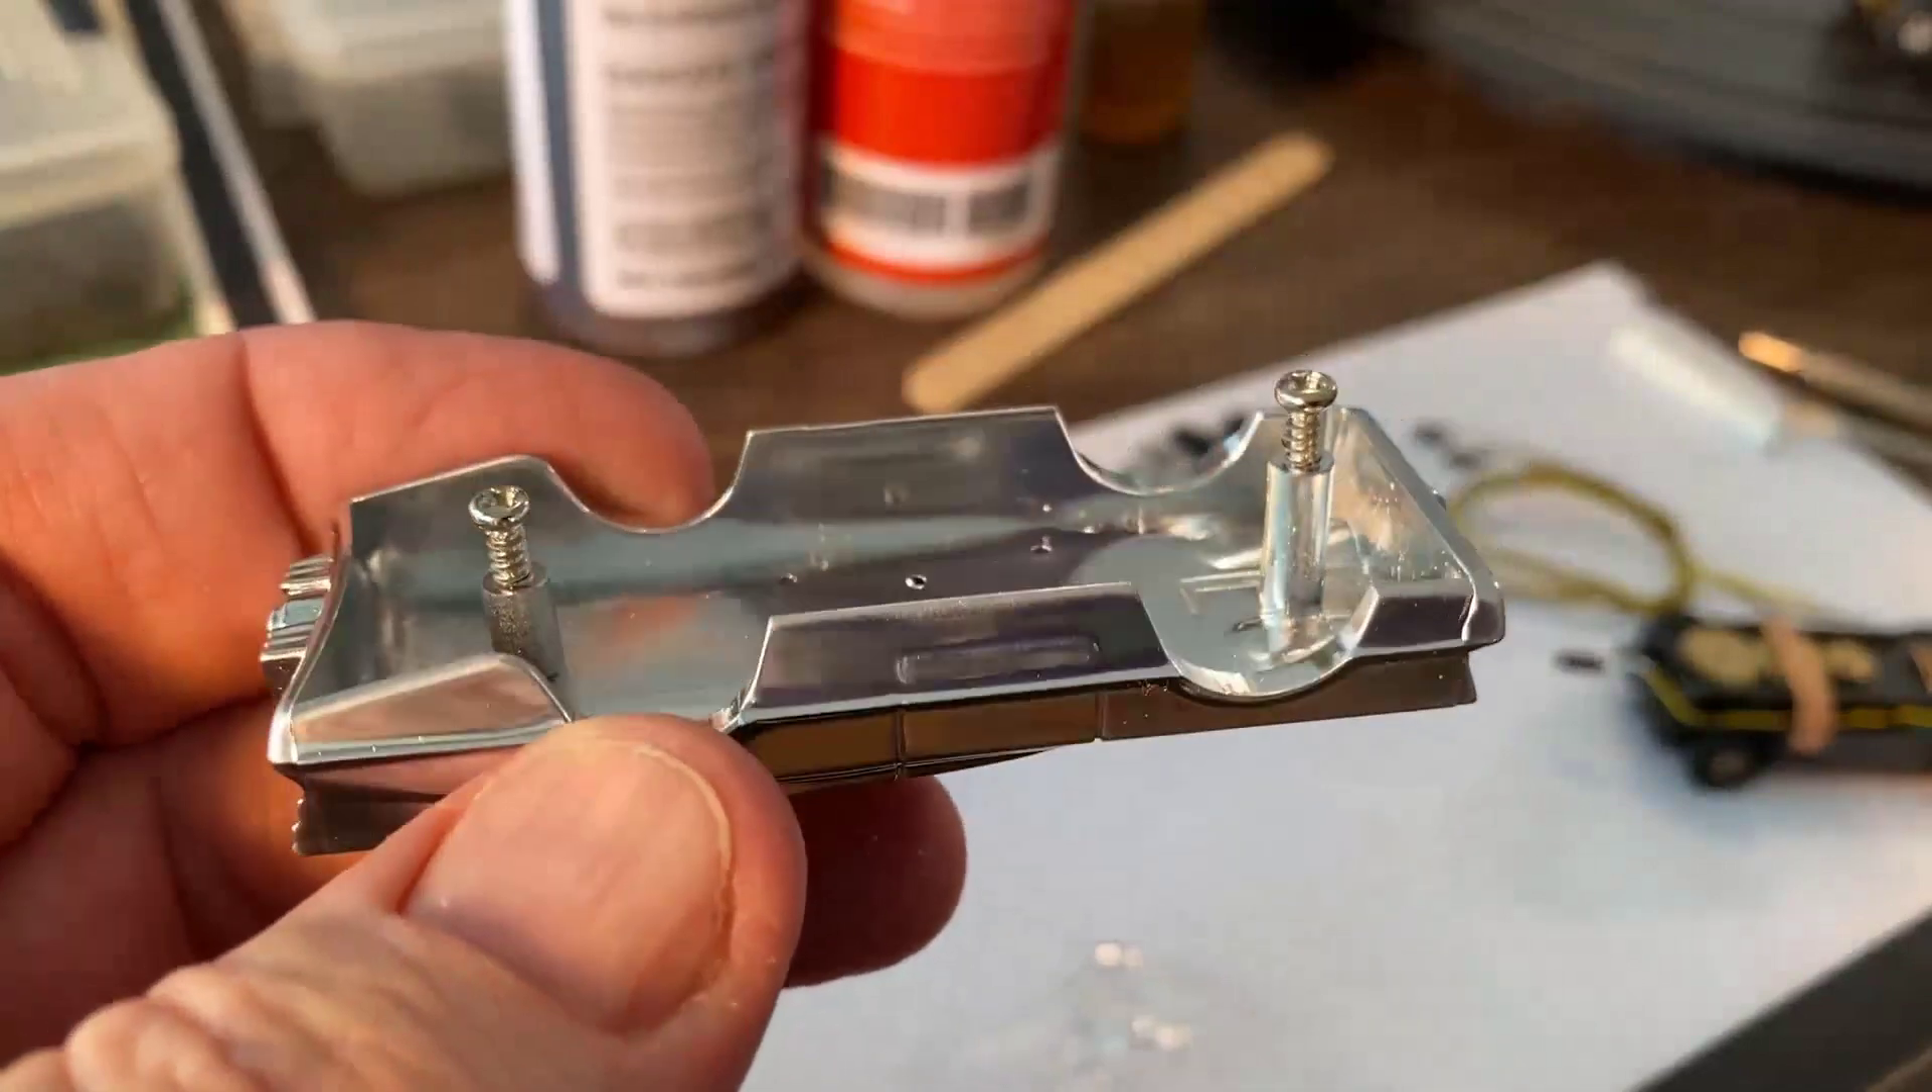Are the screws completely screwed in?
No.